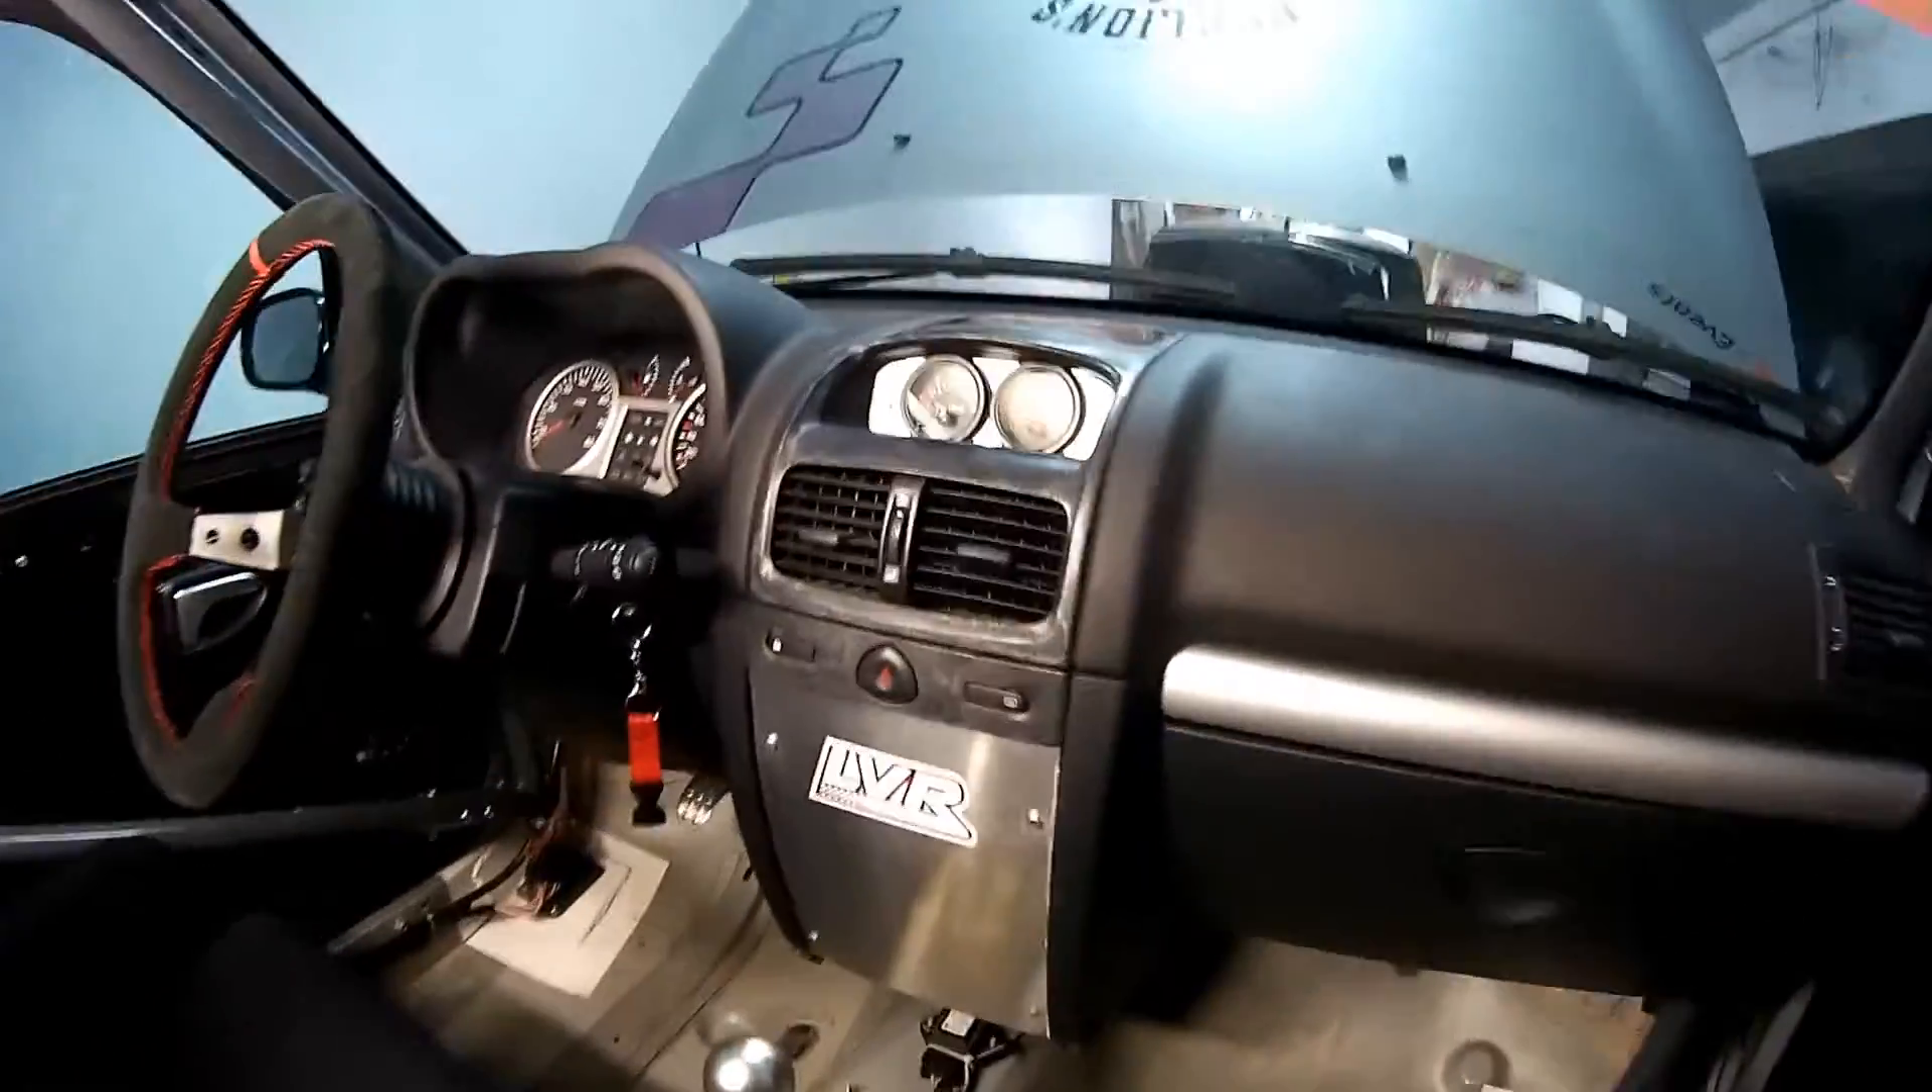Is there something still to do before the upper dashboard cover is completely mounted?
No.